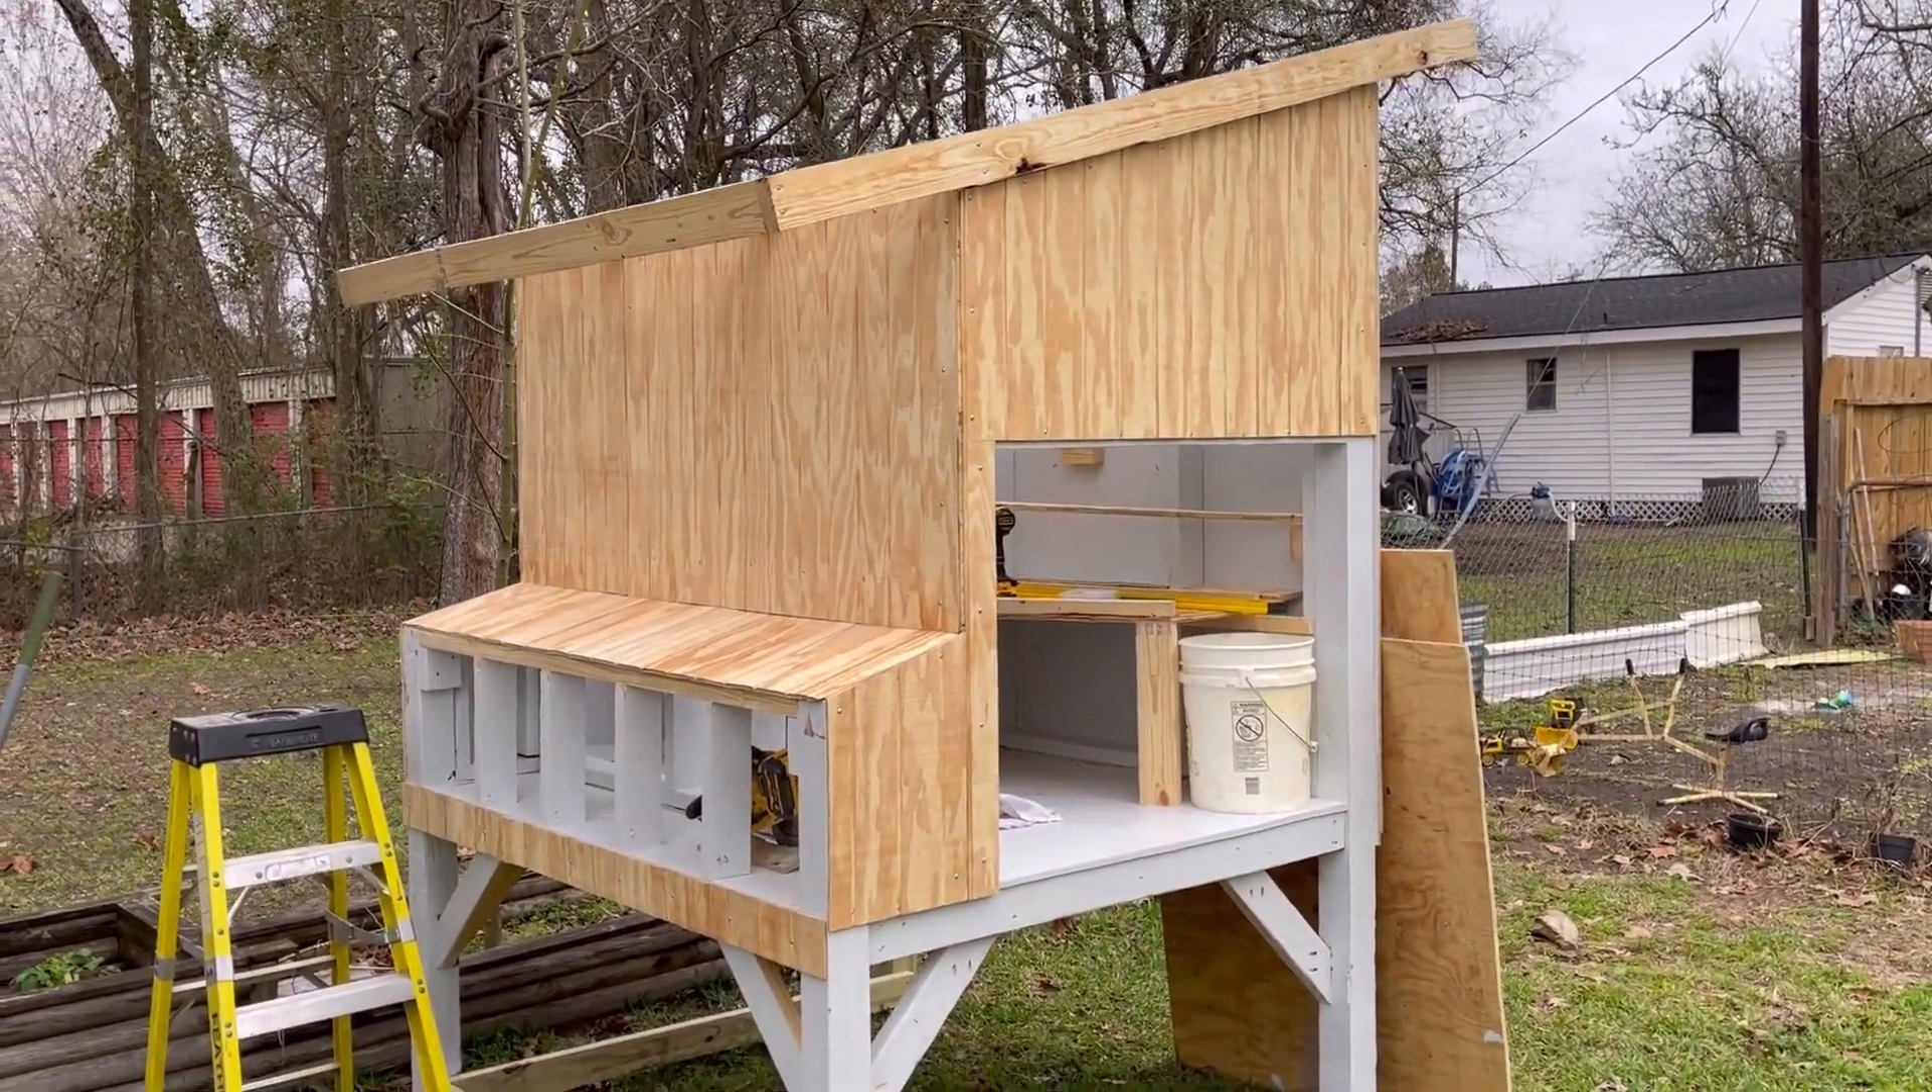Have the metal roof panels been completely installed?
No.